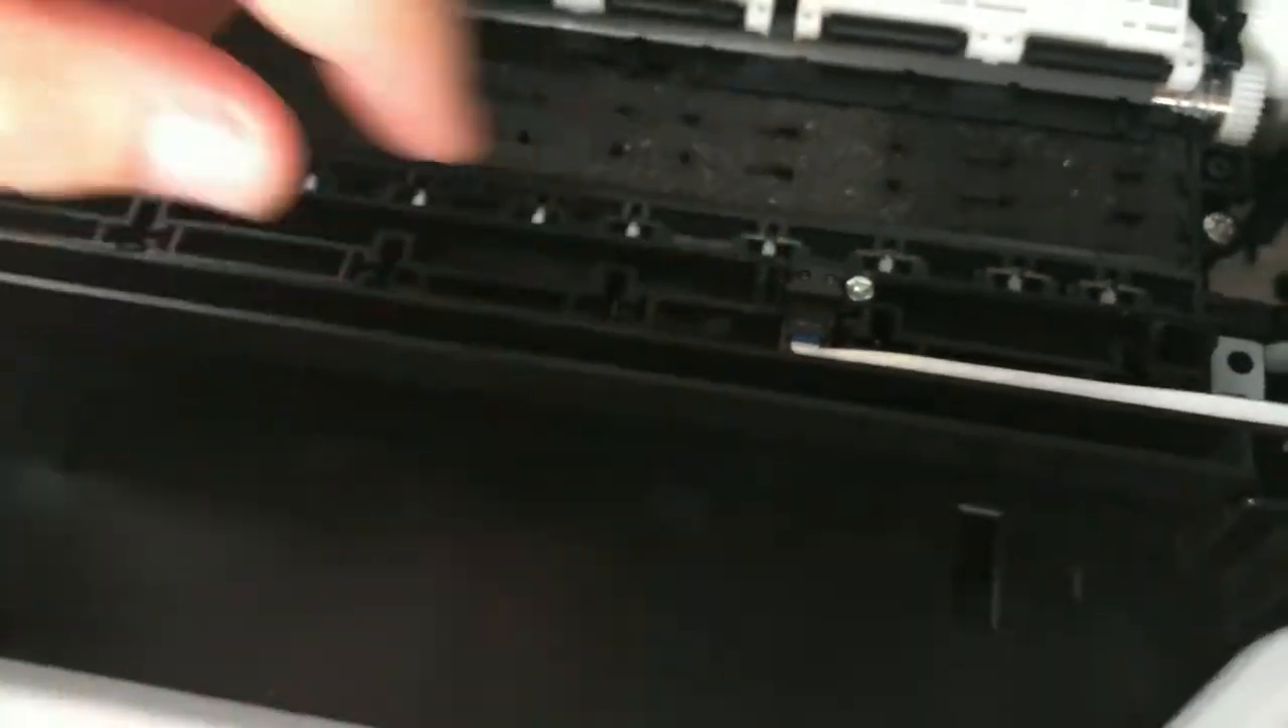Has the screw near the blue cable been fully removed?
No.